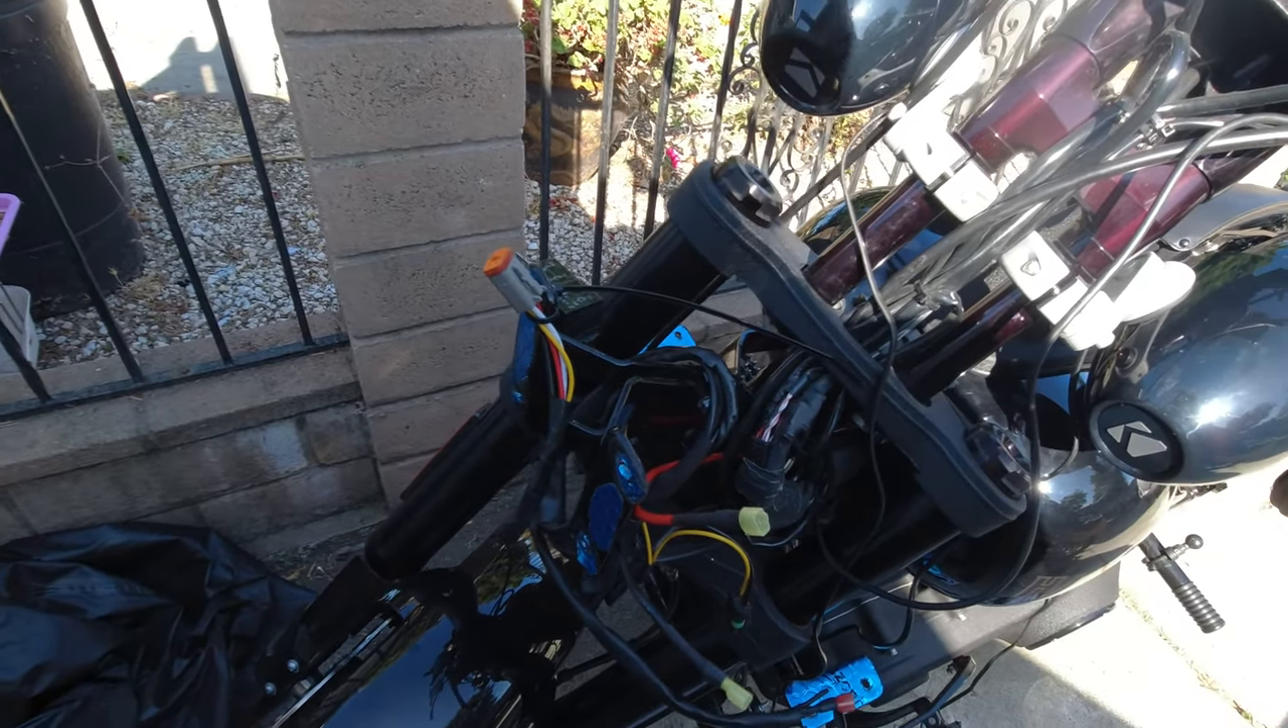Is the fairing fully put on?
No.